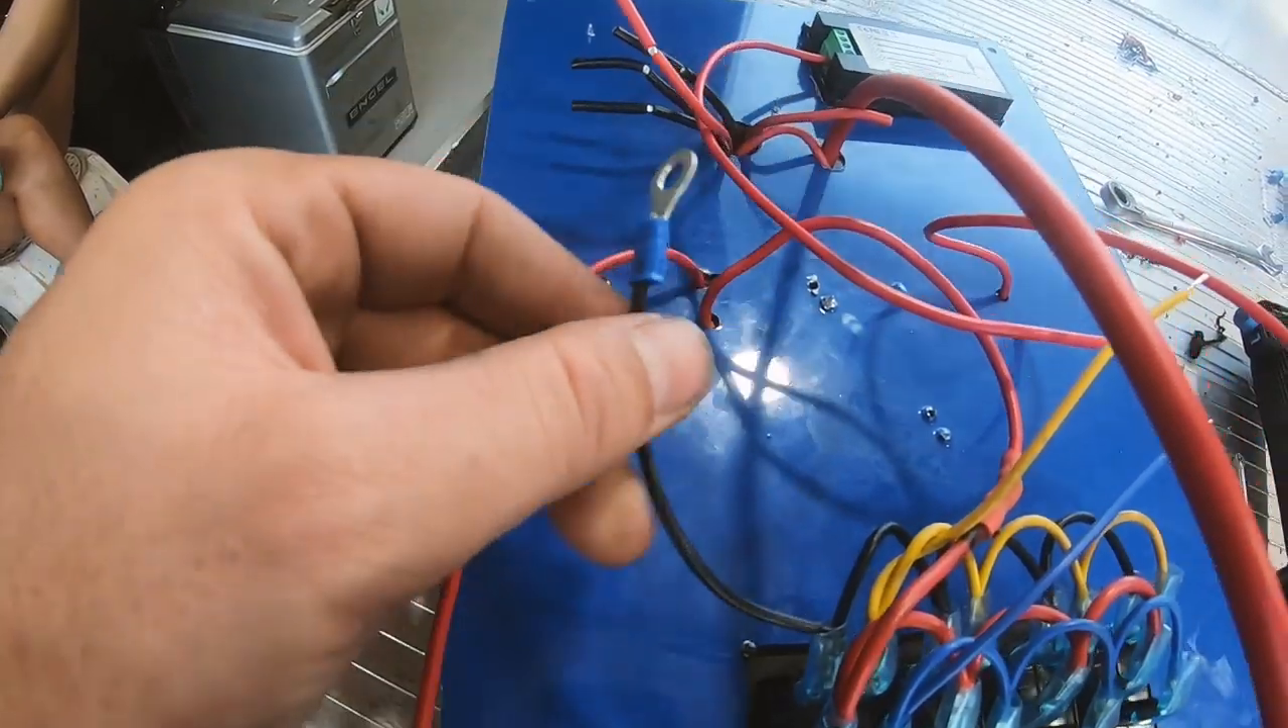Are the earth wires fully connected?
No.